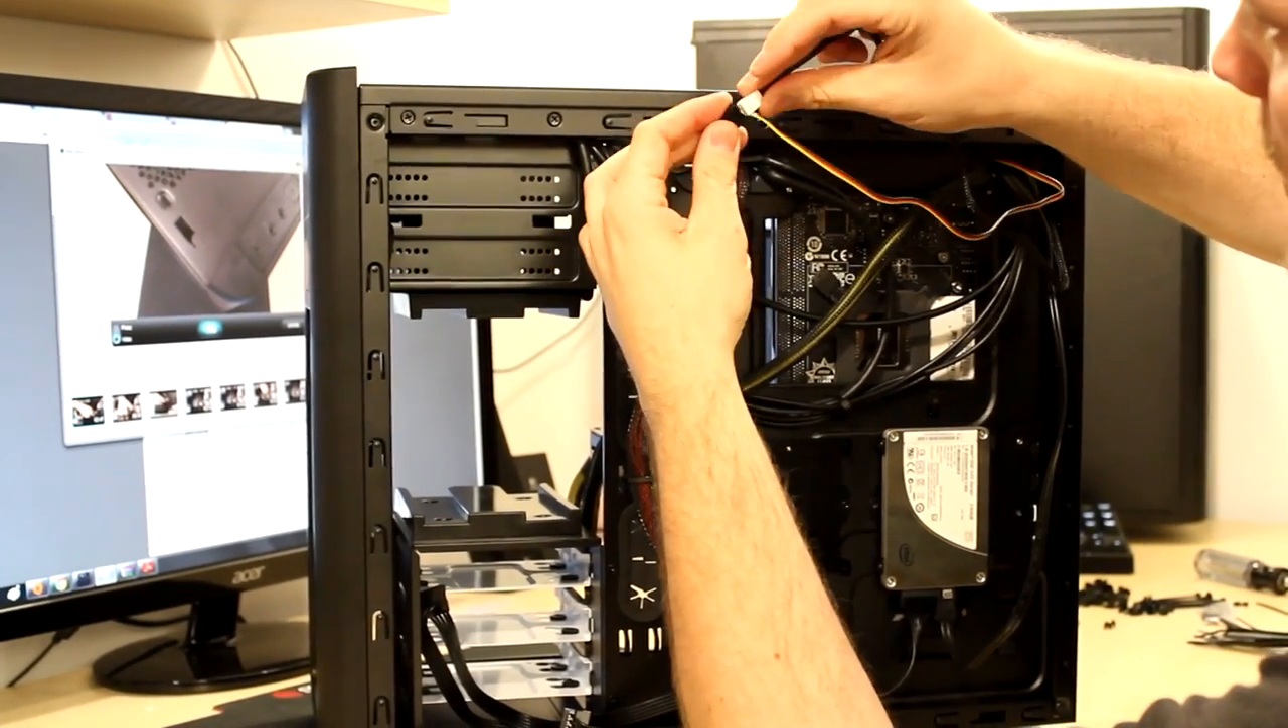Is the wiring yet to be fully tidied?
Yes.